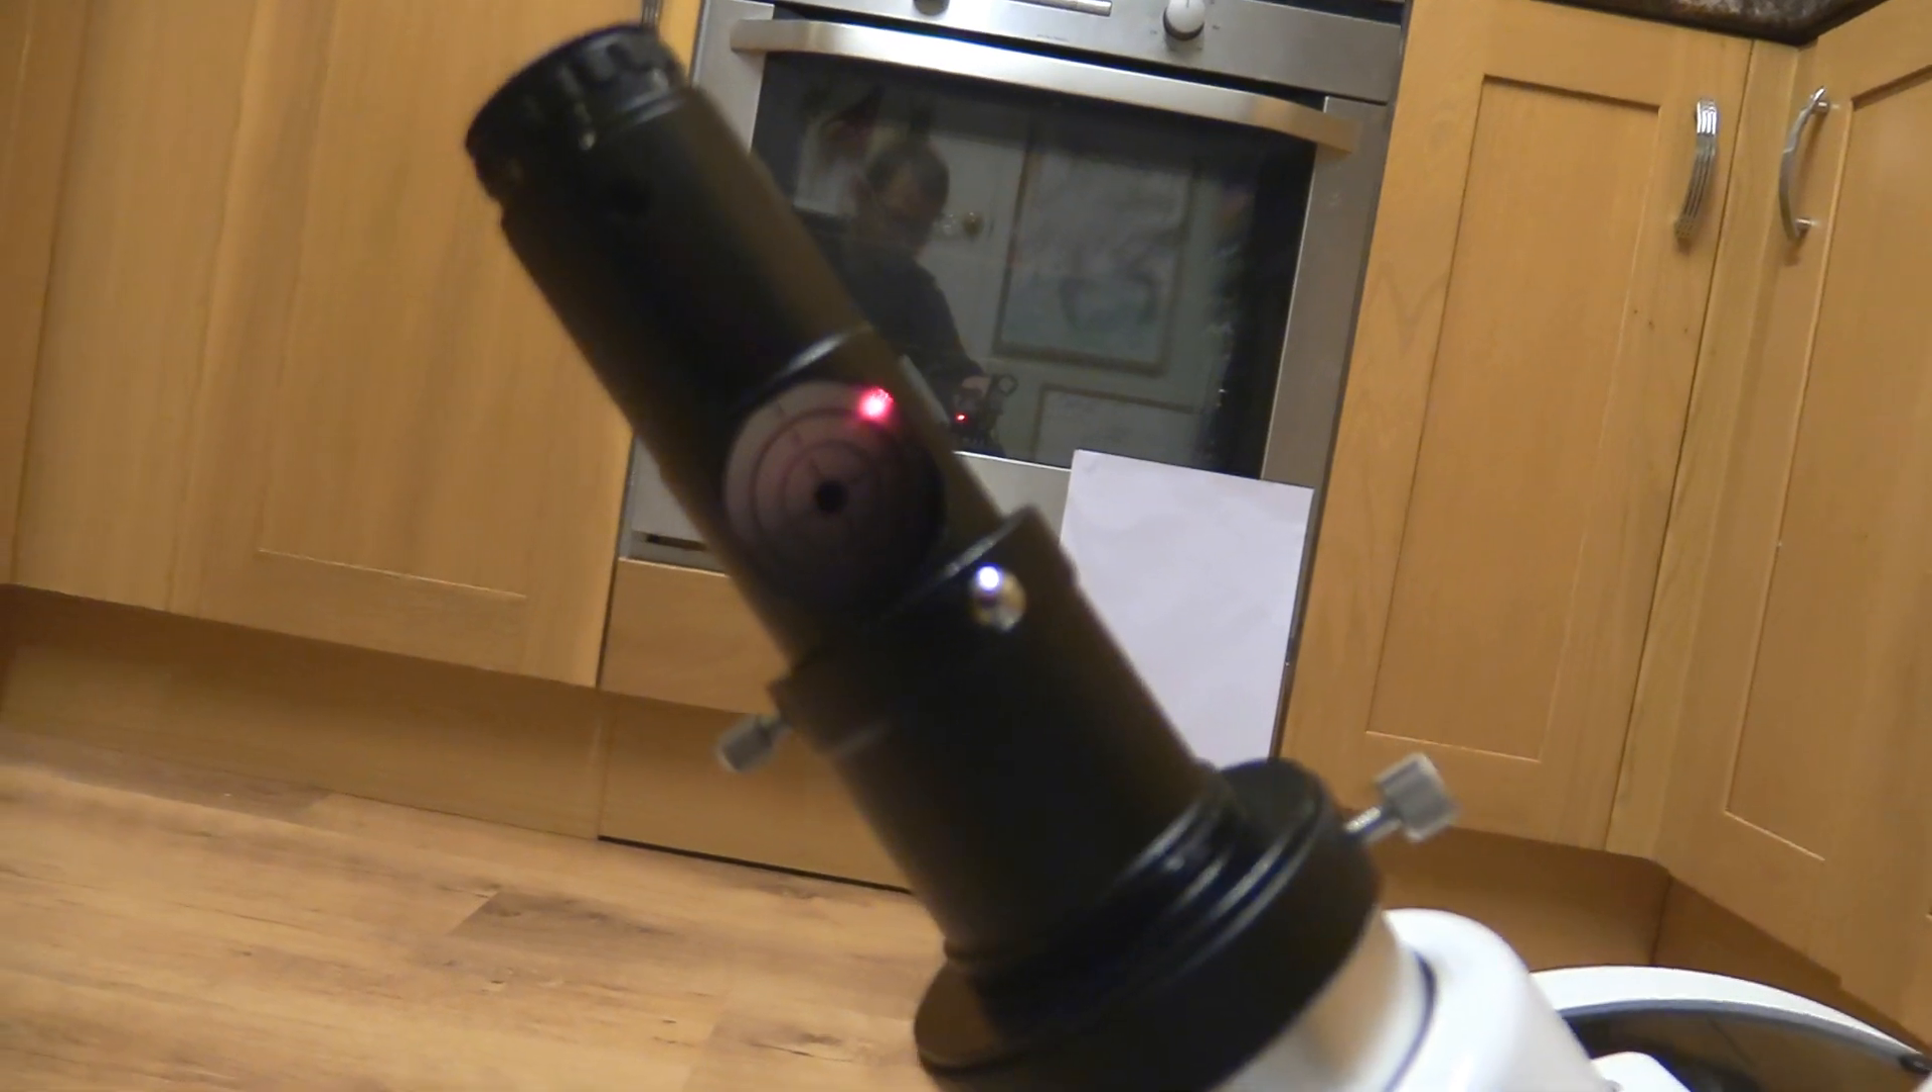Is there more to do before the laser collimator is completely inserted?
No.